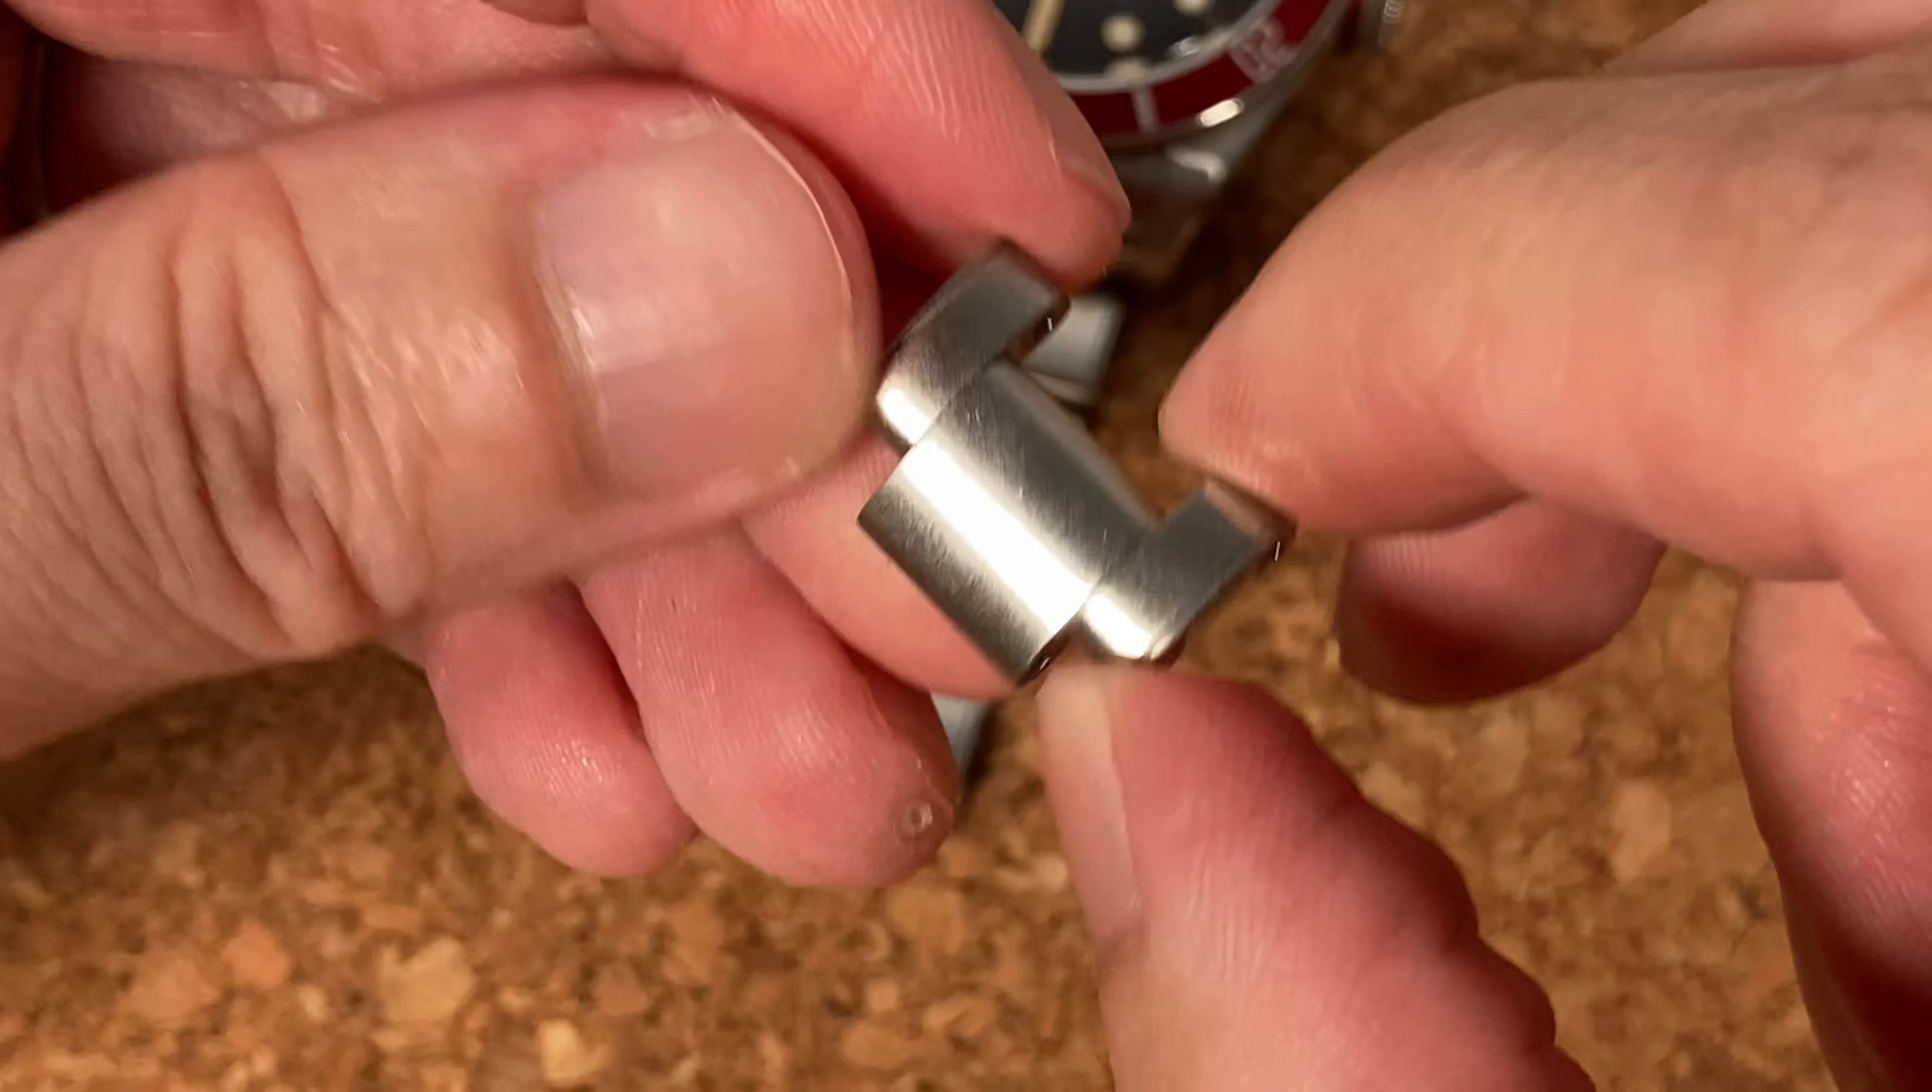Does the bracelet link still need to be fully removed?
No.